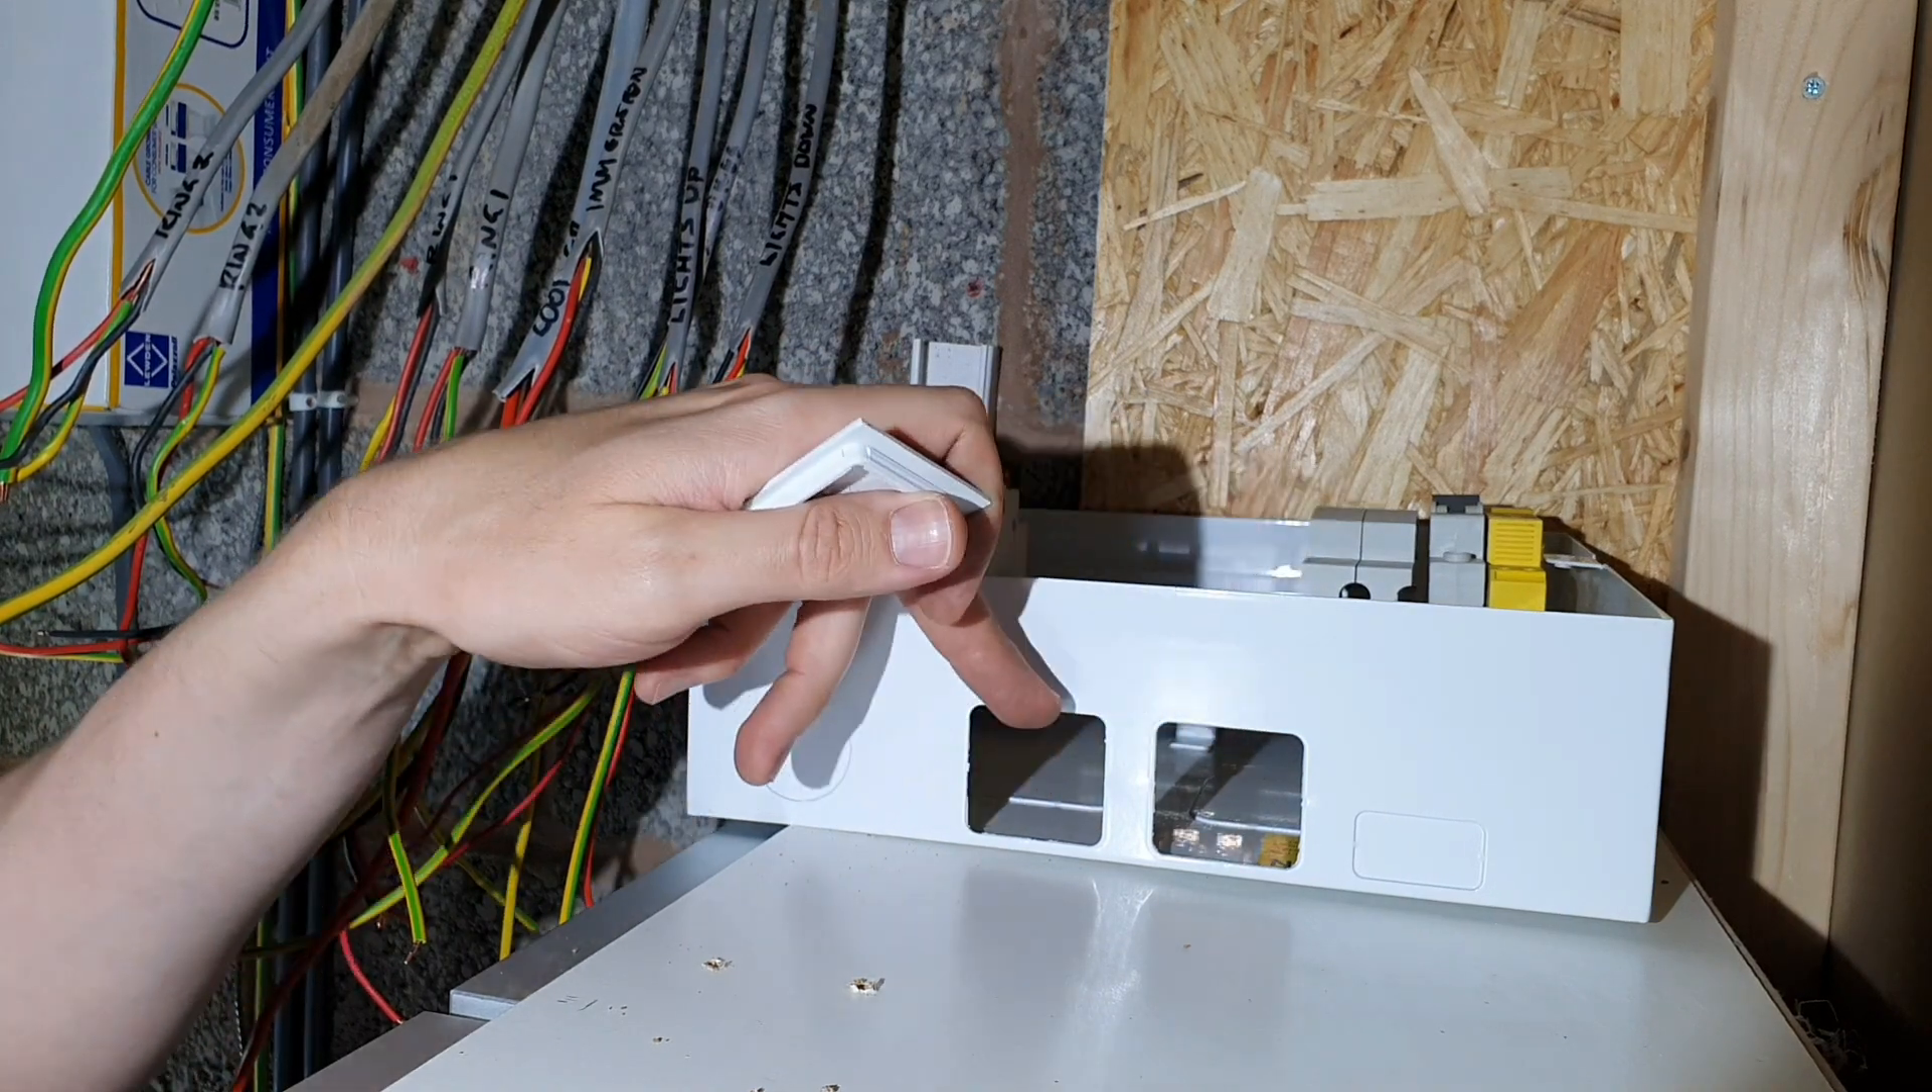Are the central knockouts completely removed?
Yes.